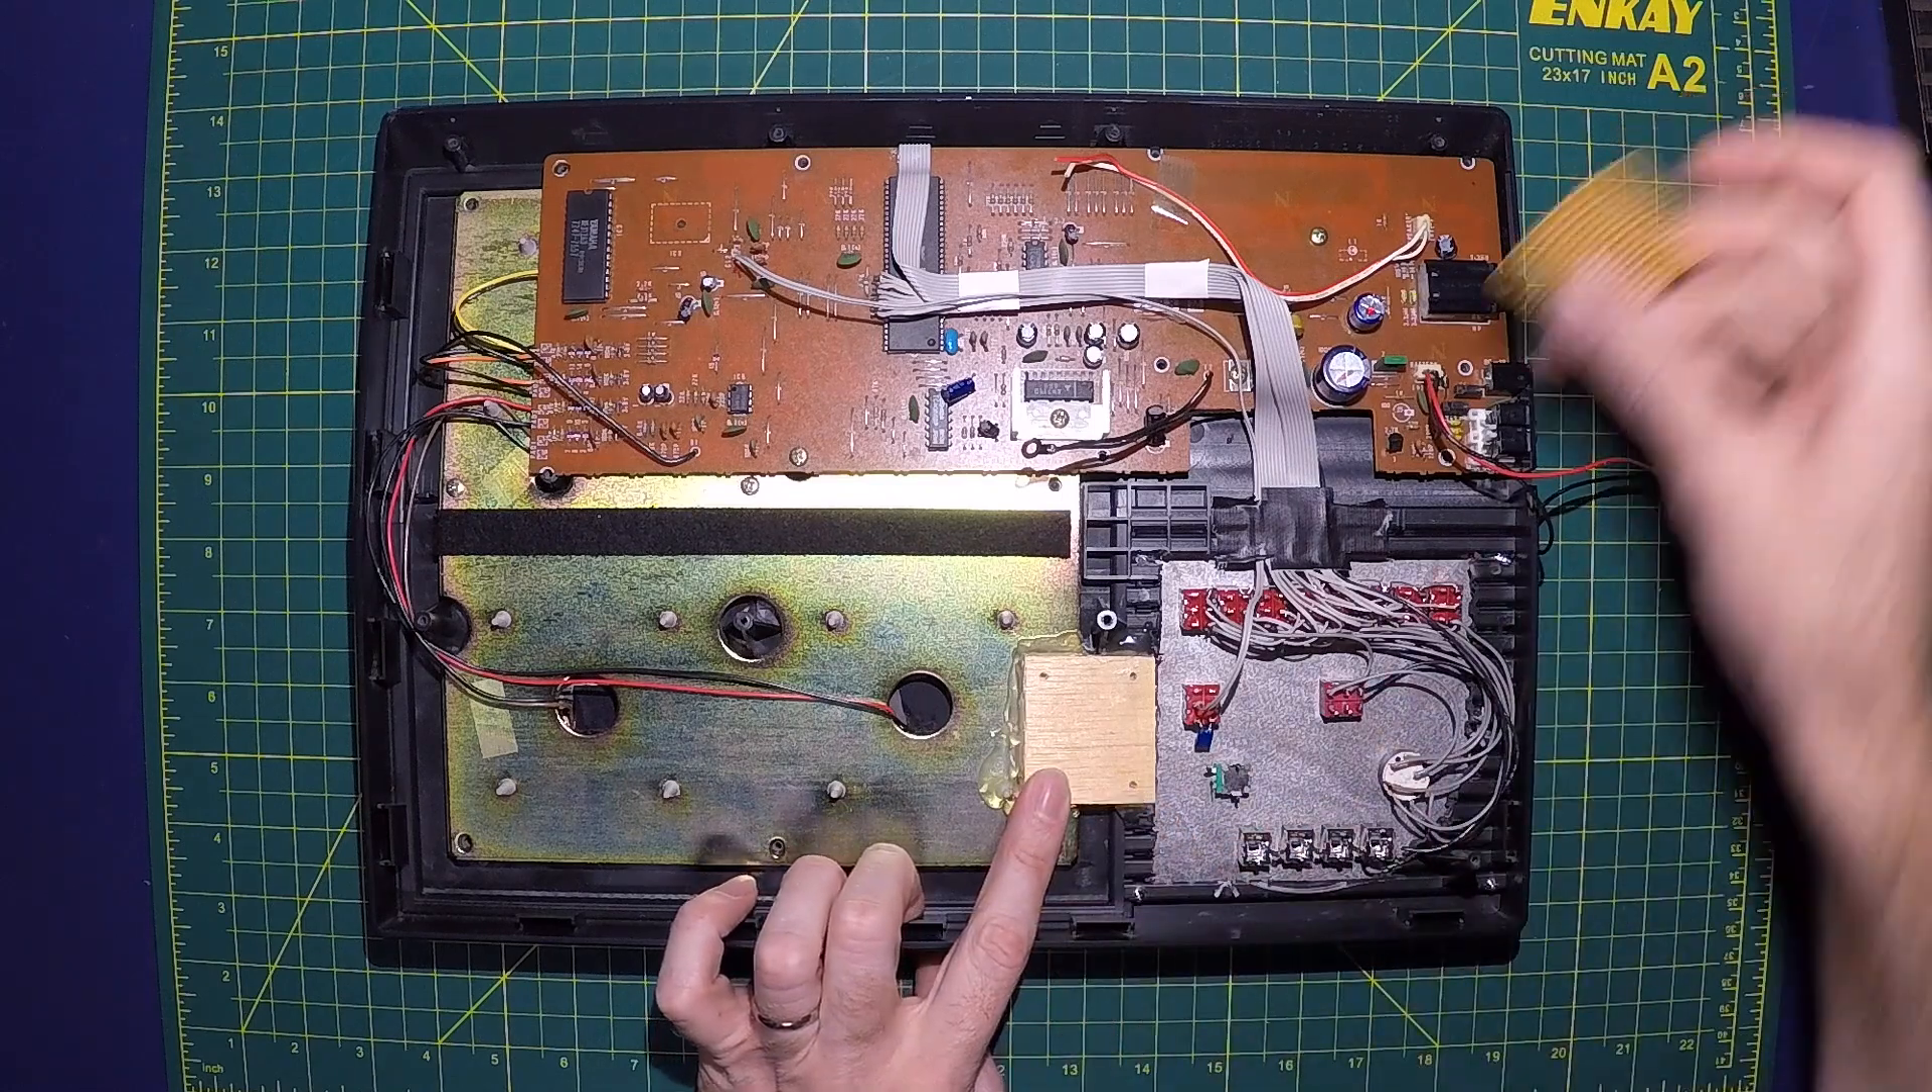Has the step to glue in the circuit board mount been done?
Yes.